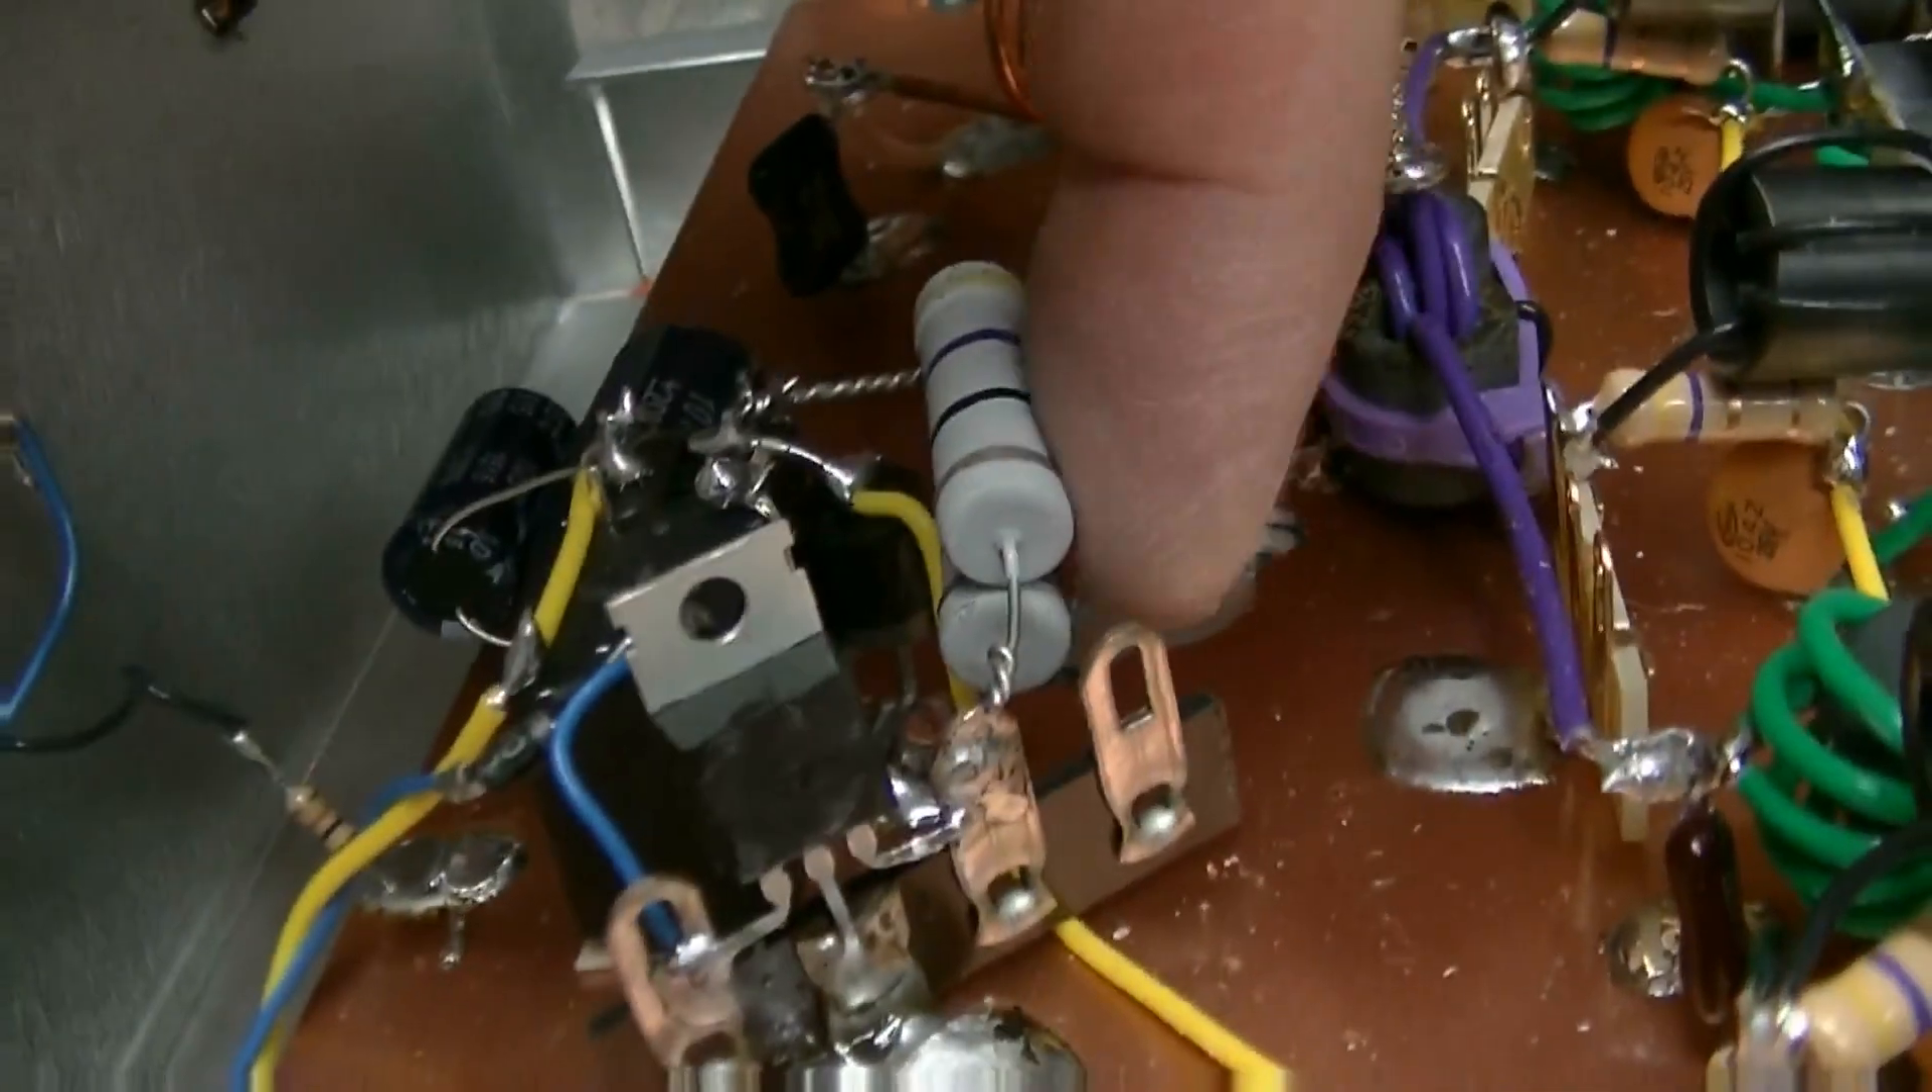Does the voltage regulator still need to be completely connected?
No.